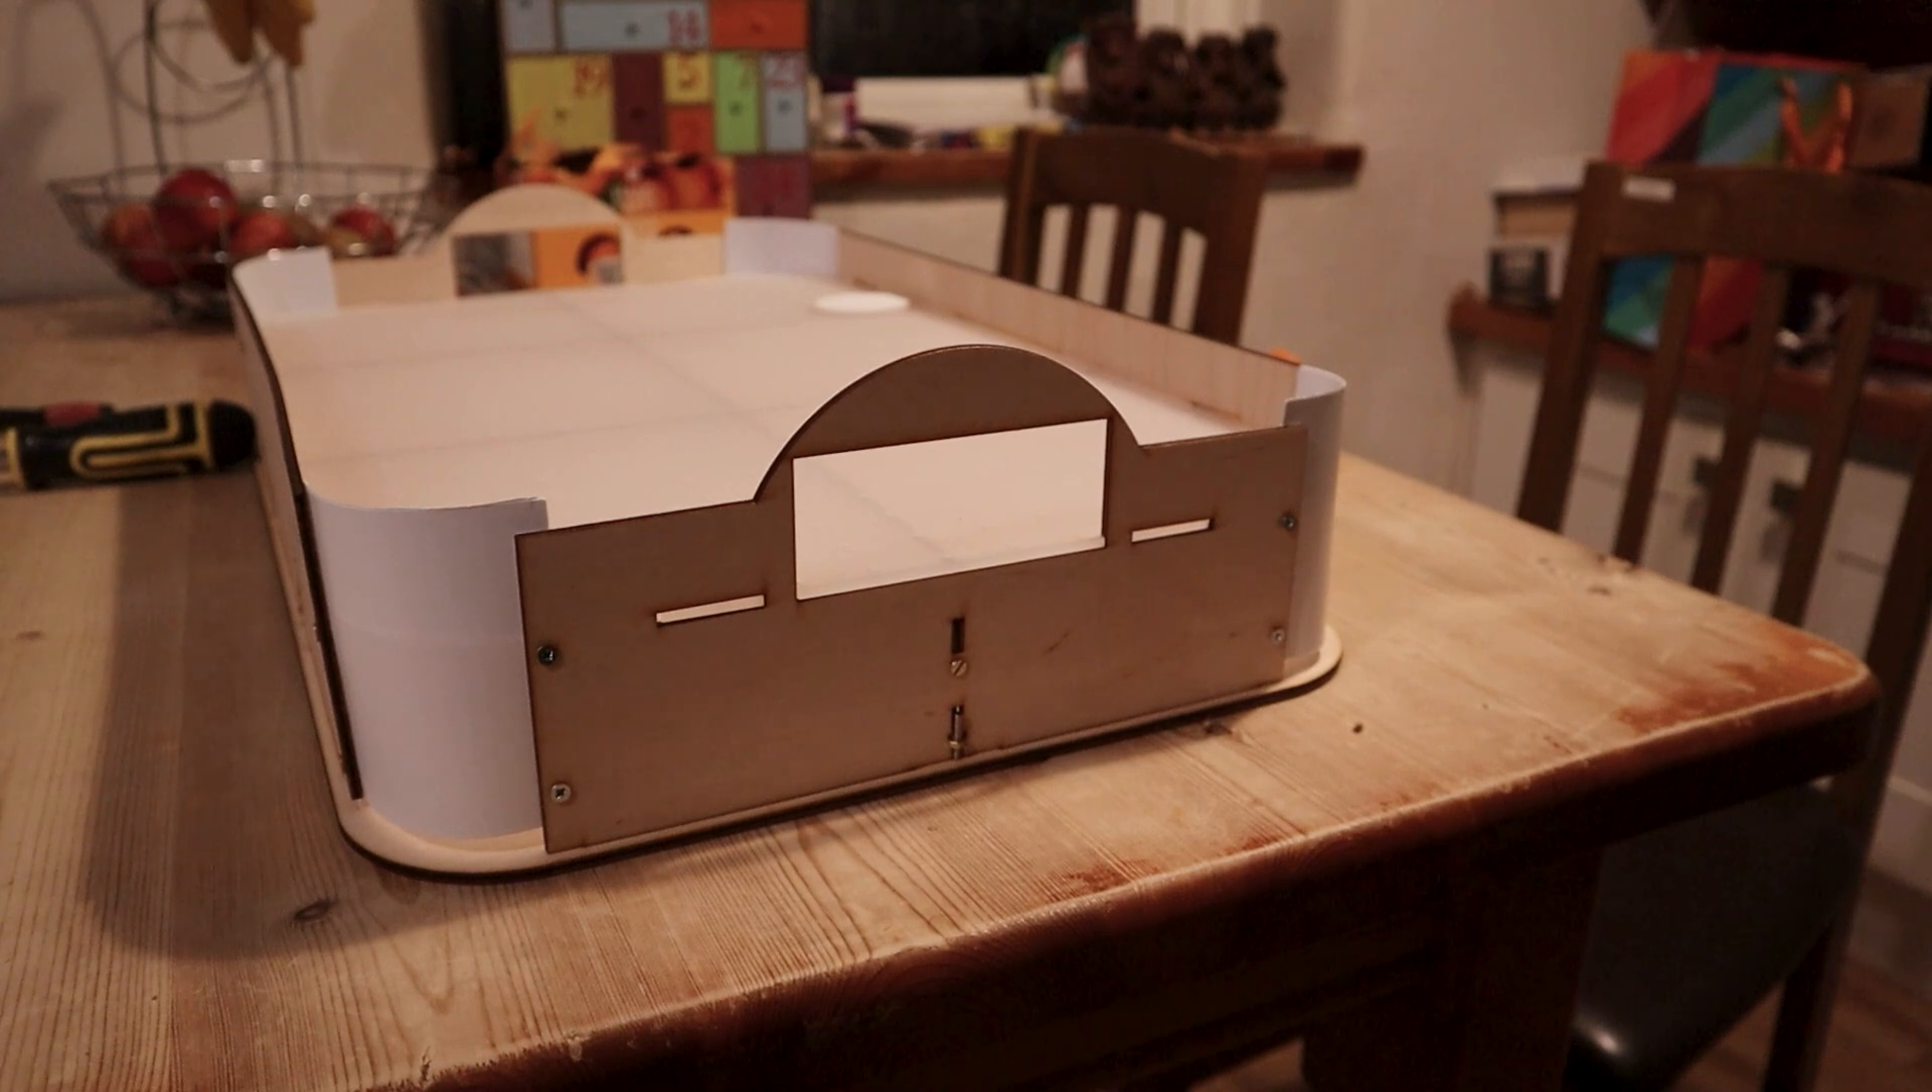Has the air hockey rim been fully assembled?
Yes.